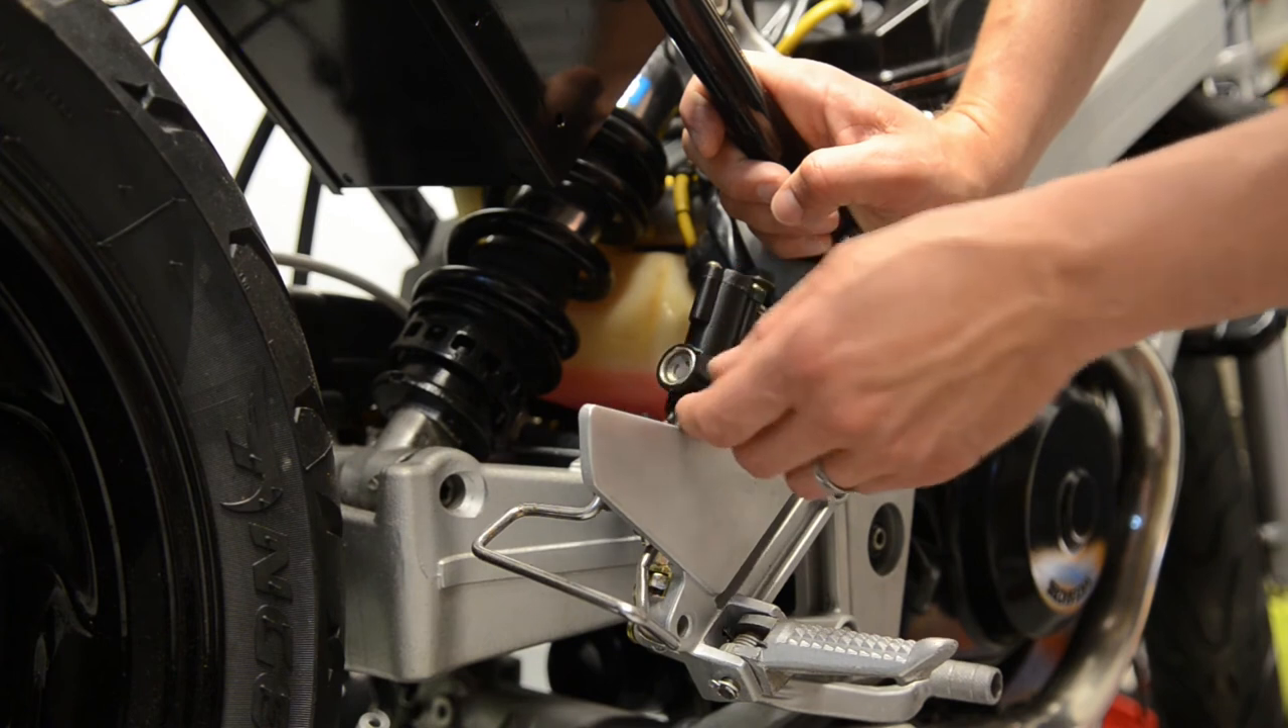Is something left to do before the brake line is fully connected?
Yes.